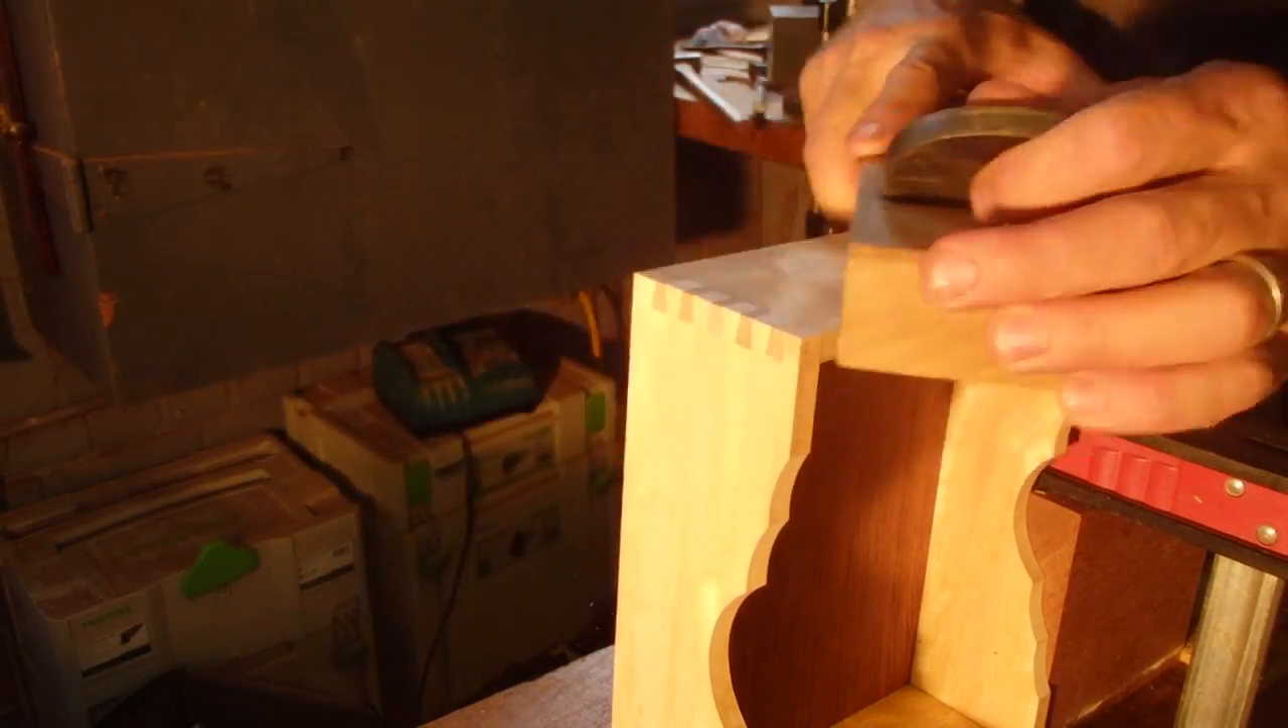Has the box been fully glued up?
Yes.